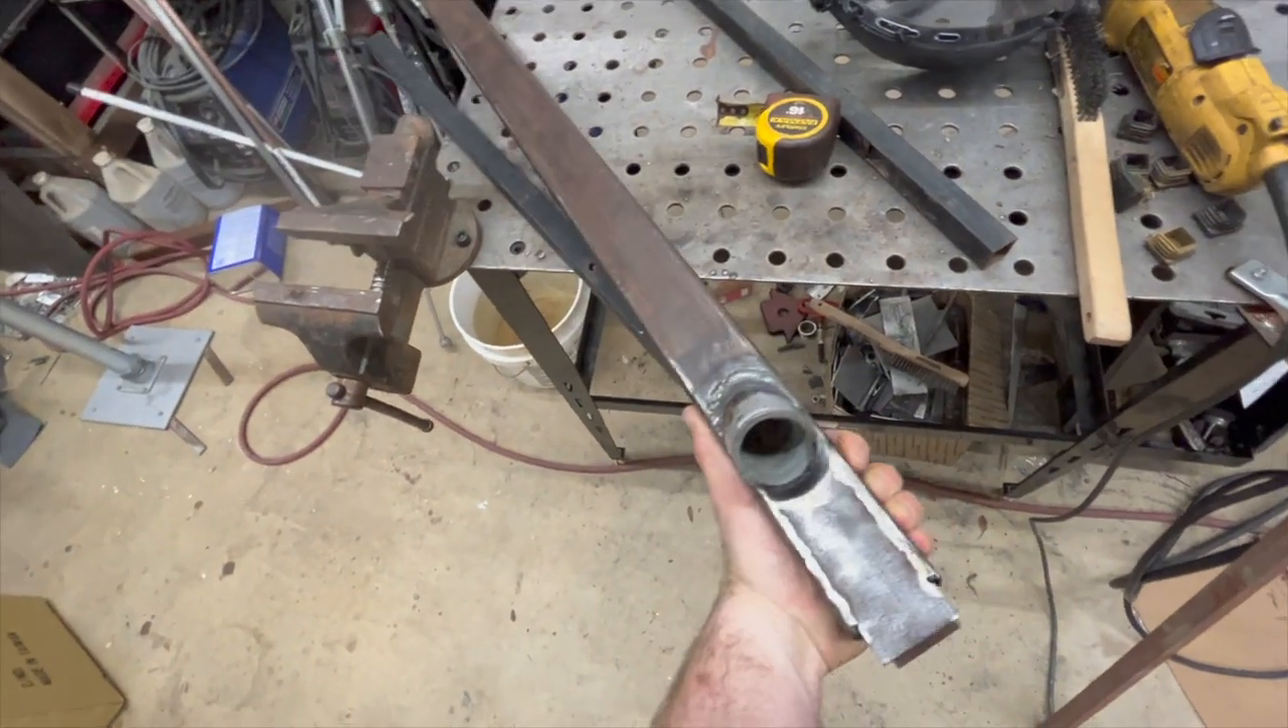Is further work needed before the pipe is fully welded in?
No.